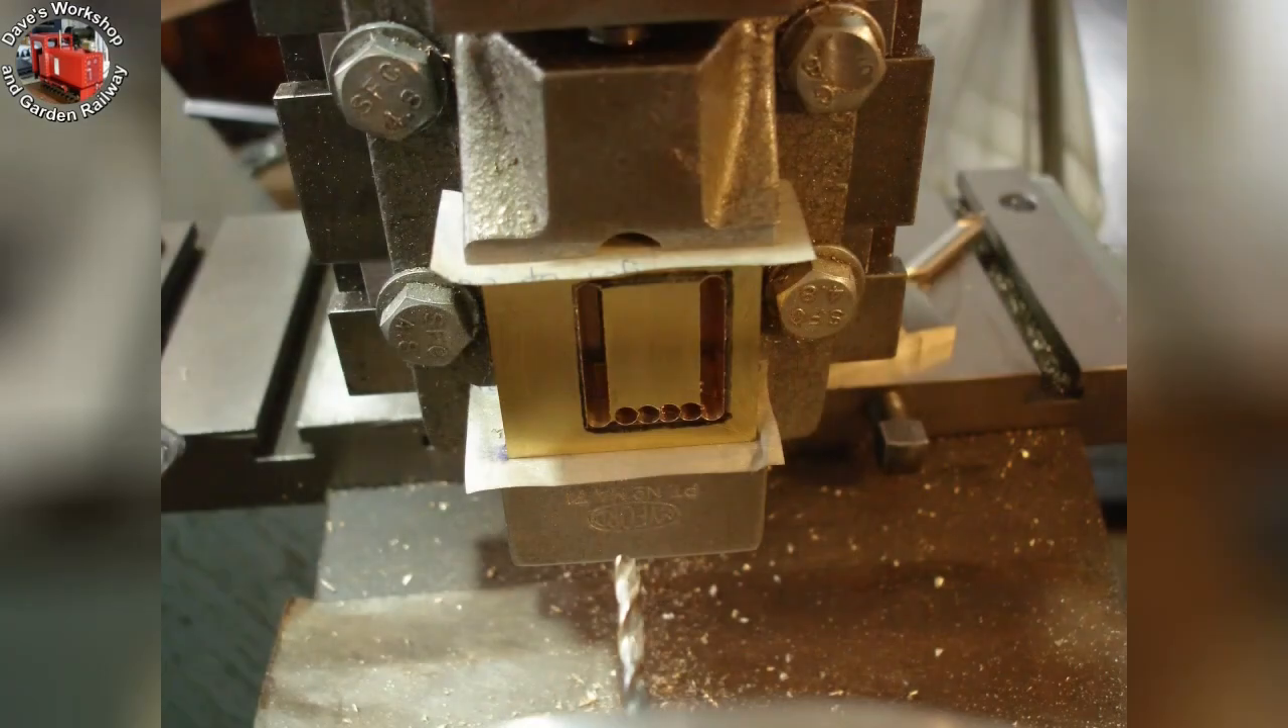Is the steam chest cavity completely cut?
No.